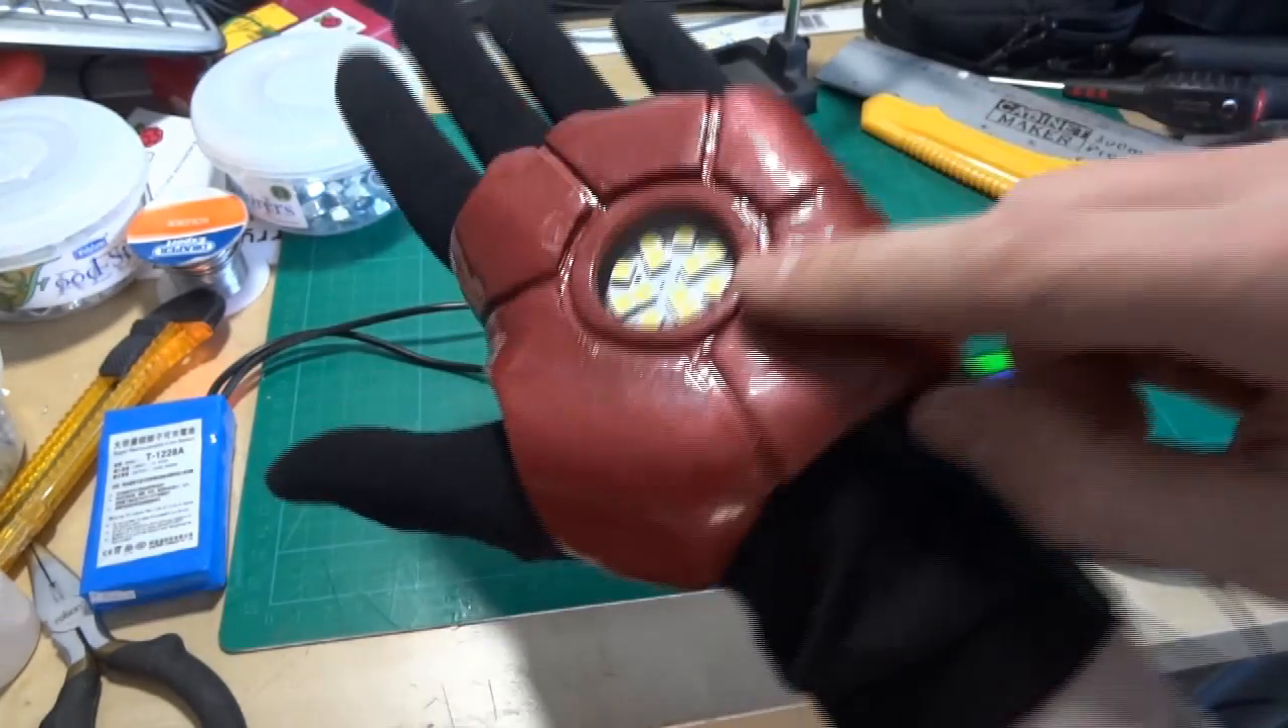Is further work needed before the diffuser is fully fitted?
Yes.